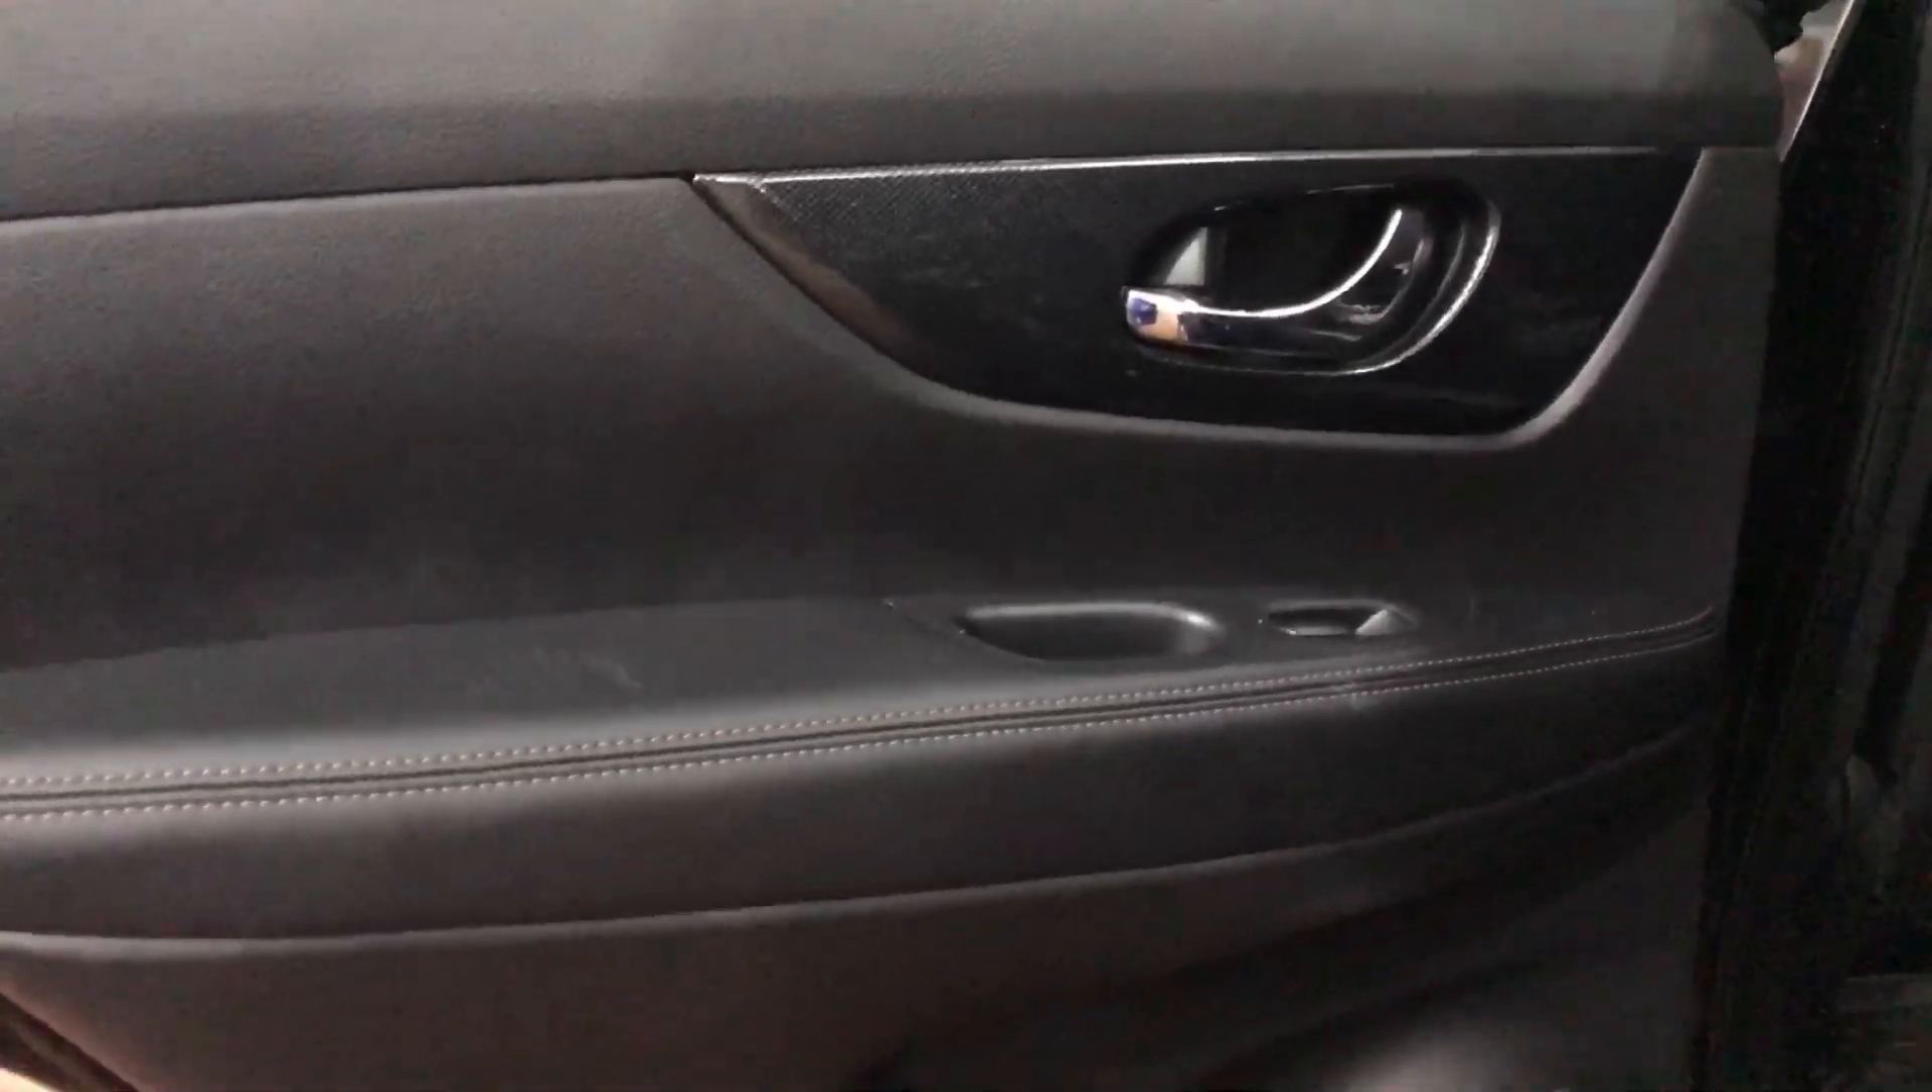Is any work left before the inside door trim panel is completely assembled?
No.